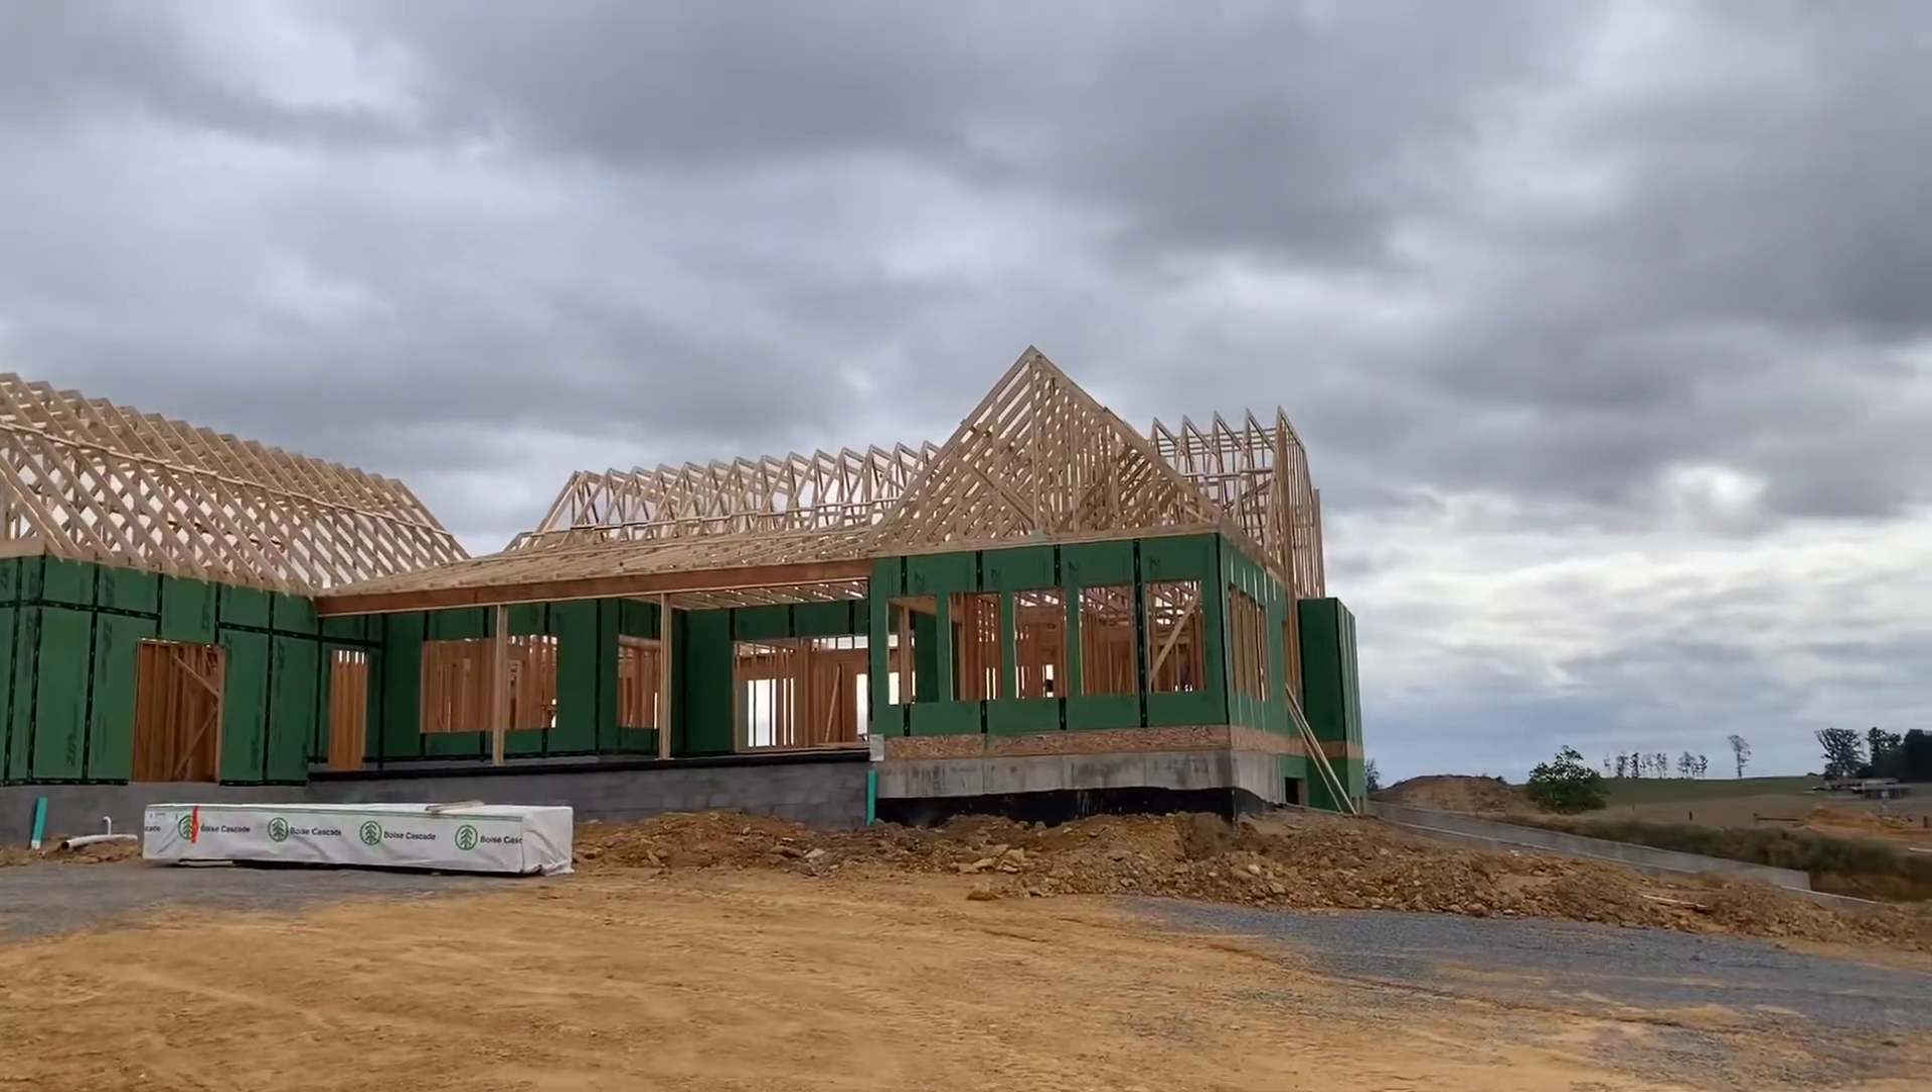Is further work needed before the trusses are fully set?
No.